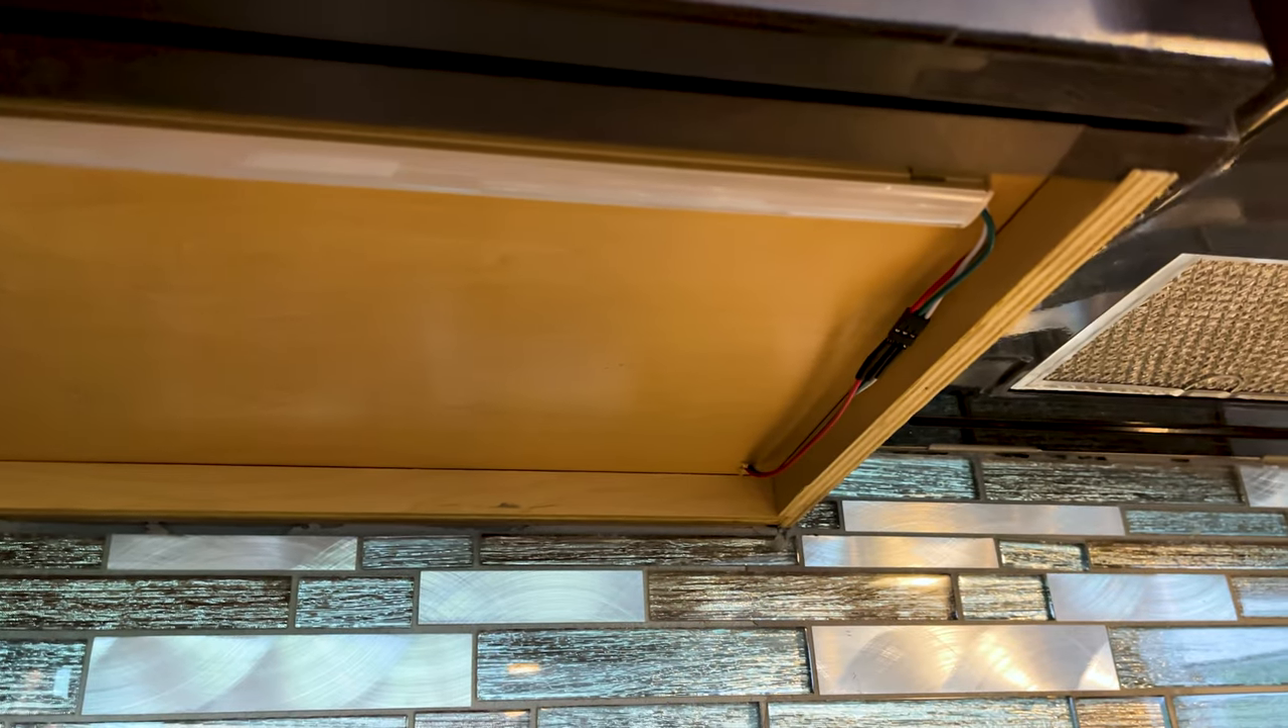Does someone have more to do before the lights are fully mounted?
No.